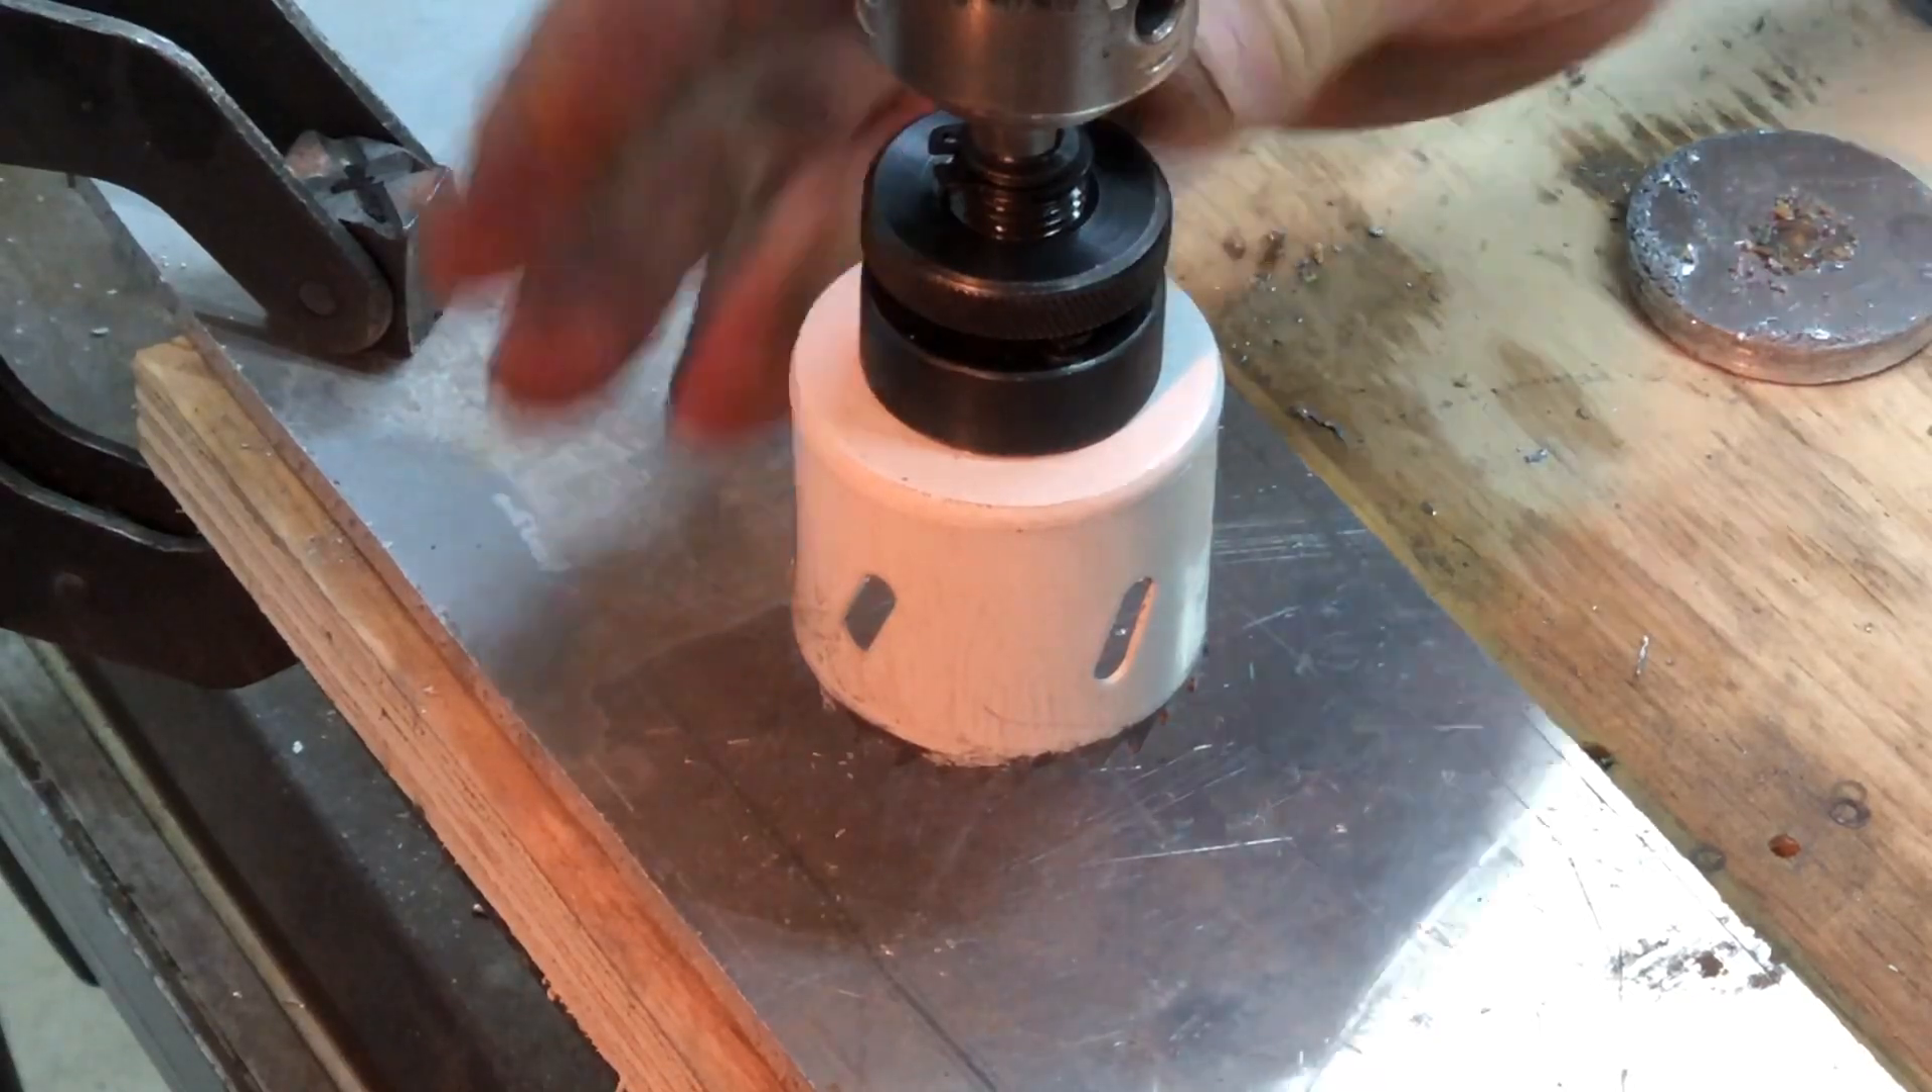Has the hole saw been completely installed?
Yes.